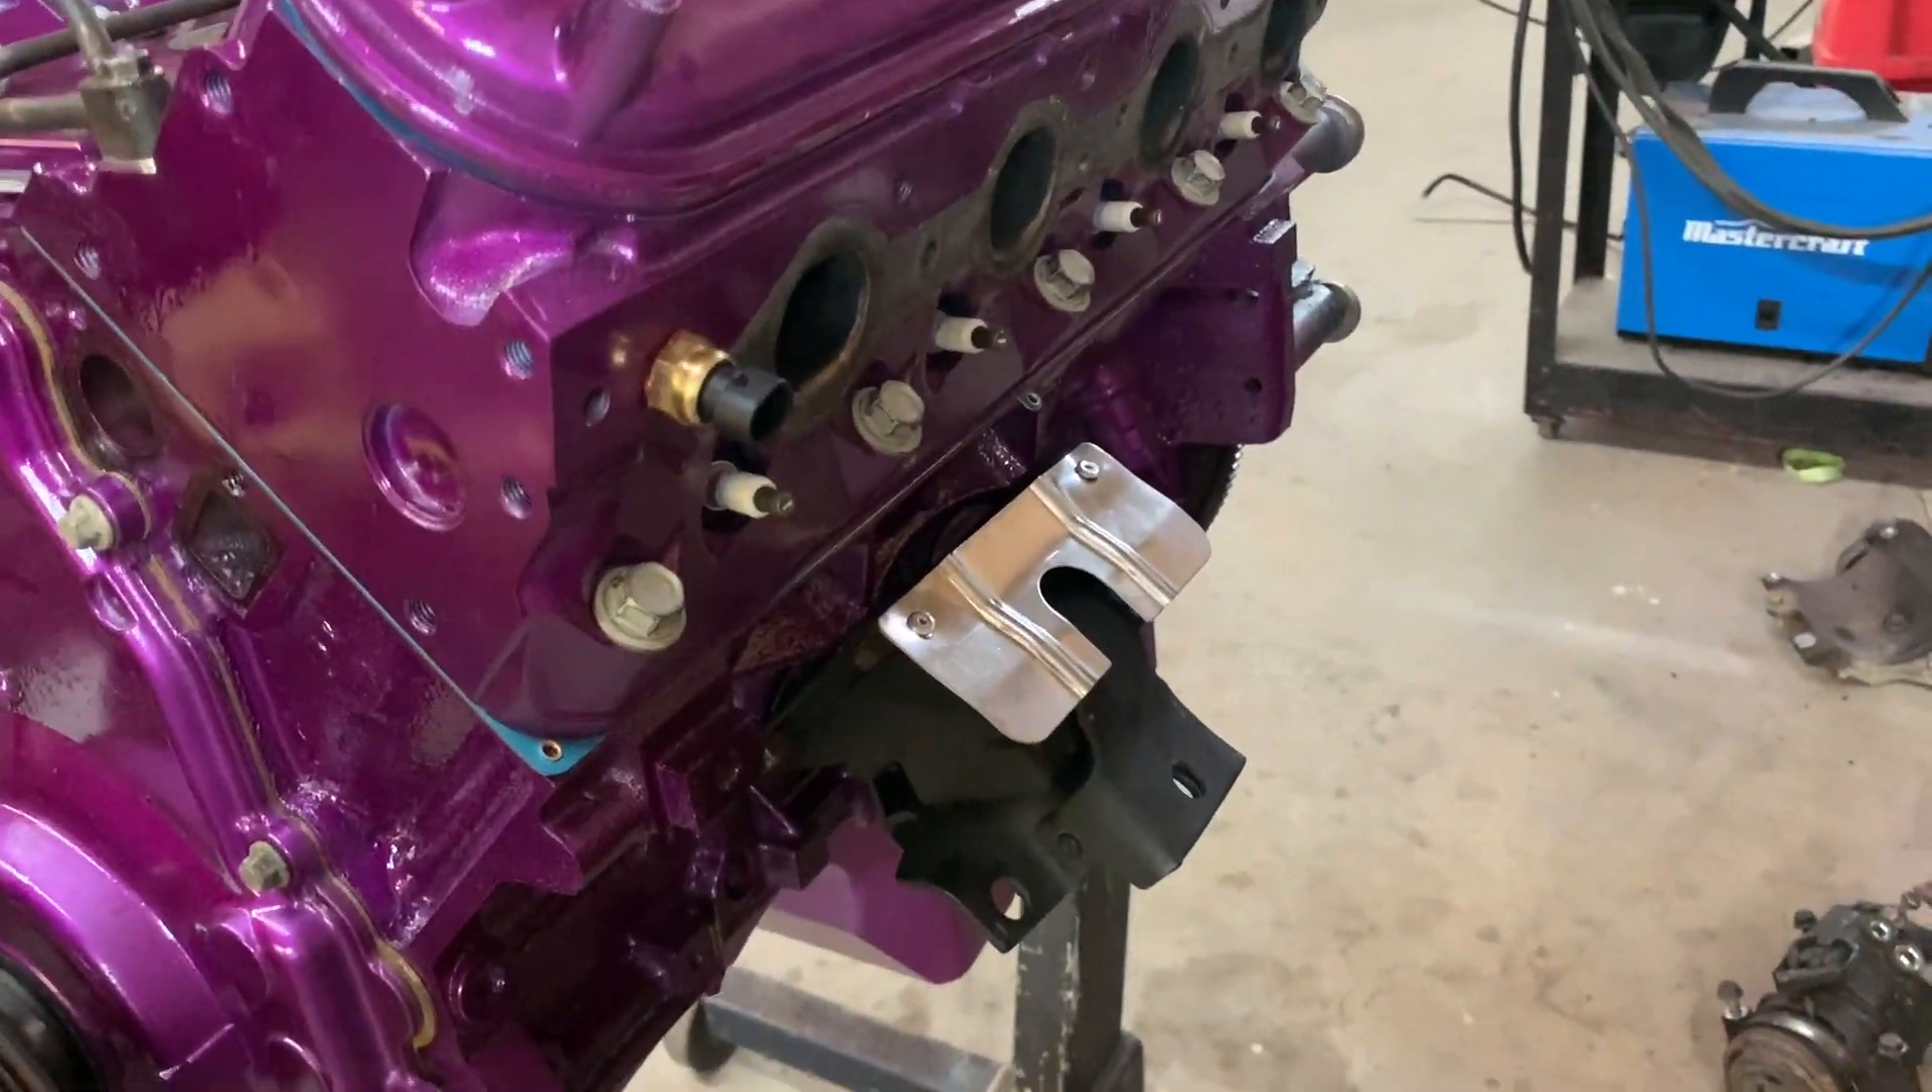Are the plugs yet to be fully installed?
No.